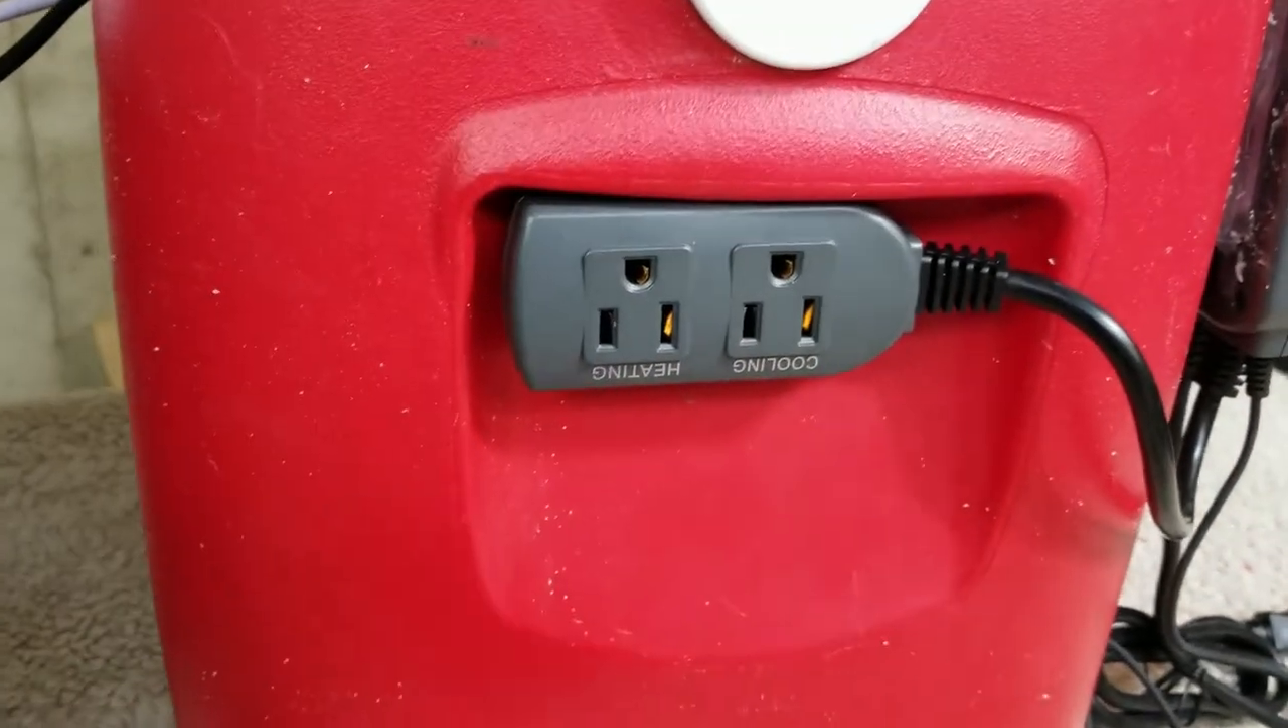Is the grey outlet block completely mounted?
Yes.